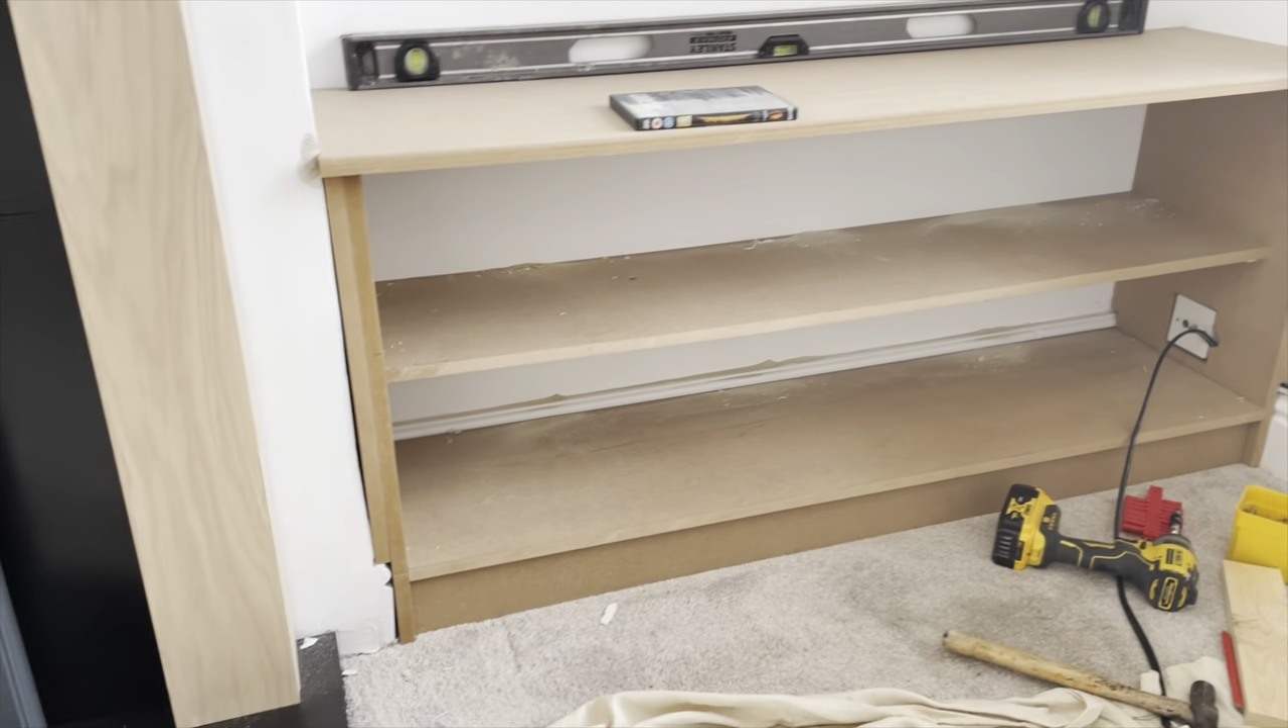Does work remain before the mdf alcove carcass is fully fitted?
No.